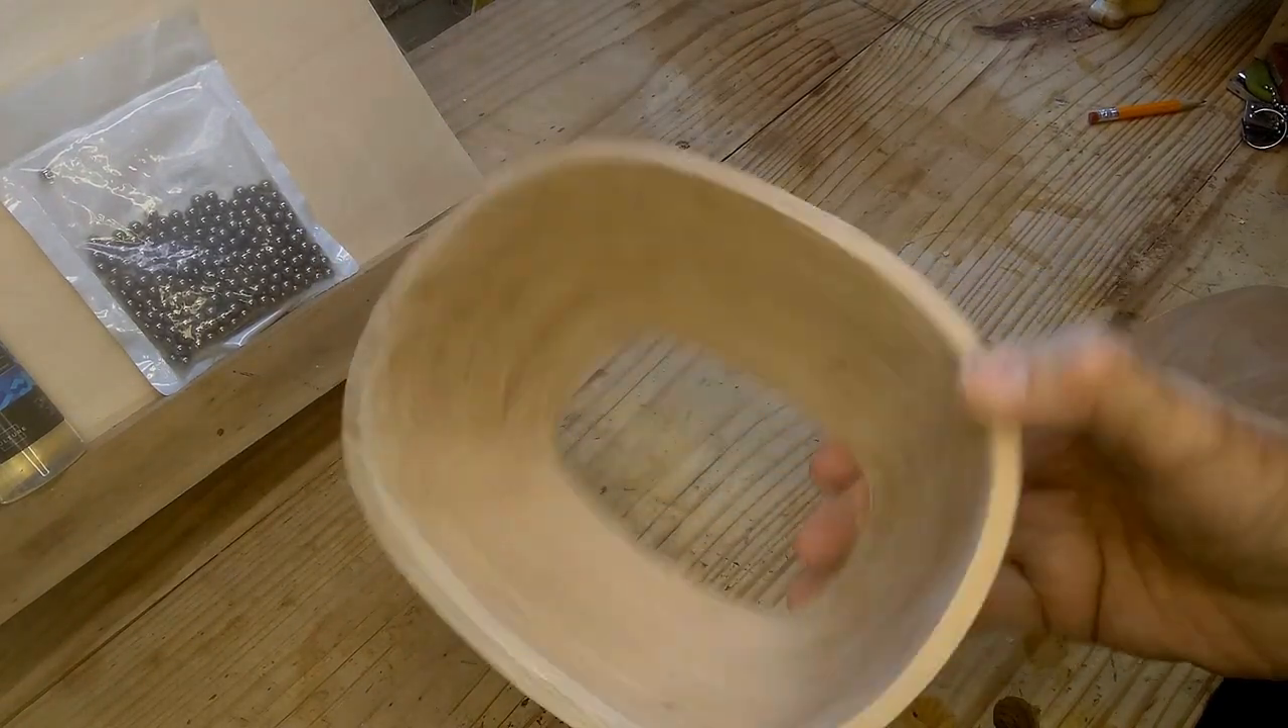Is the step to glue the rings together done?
Yes.